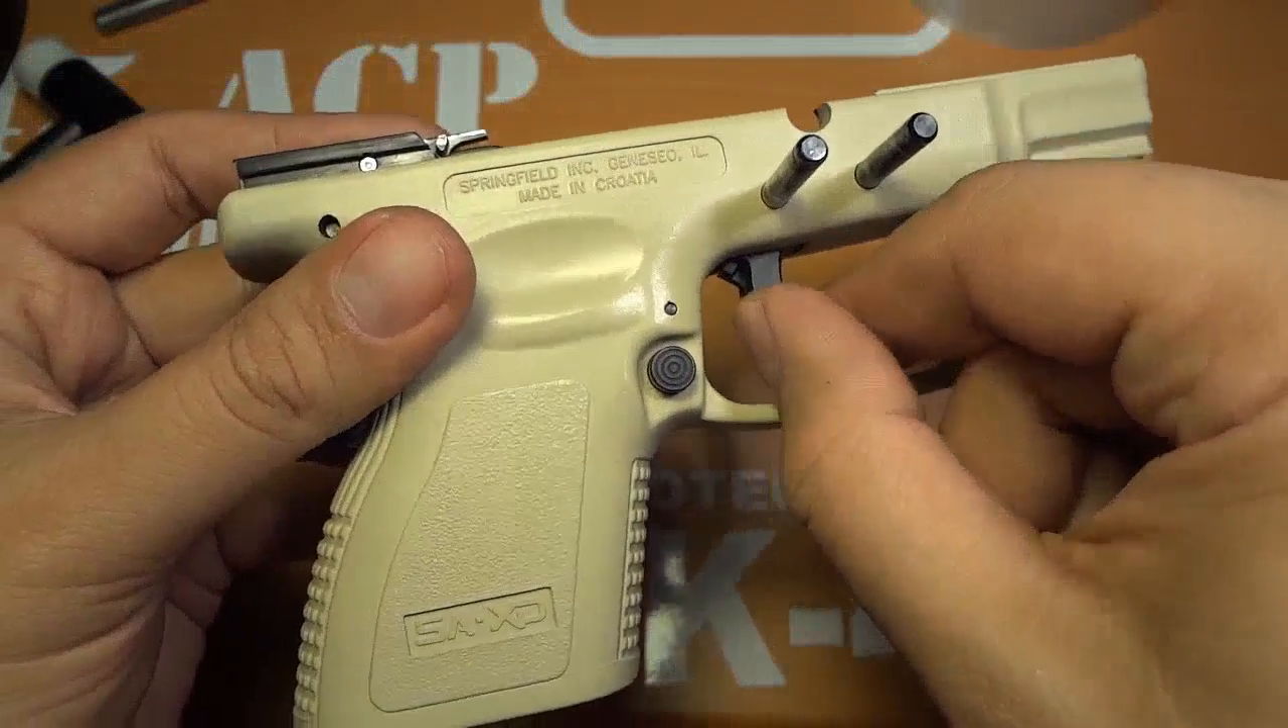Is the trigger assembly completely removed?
No.